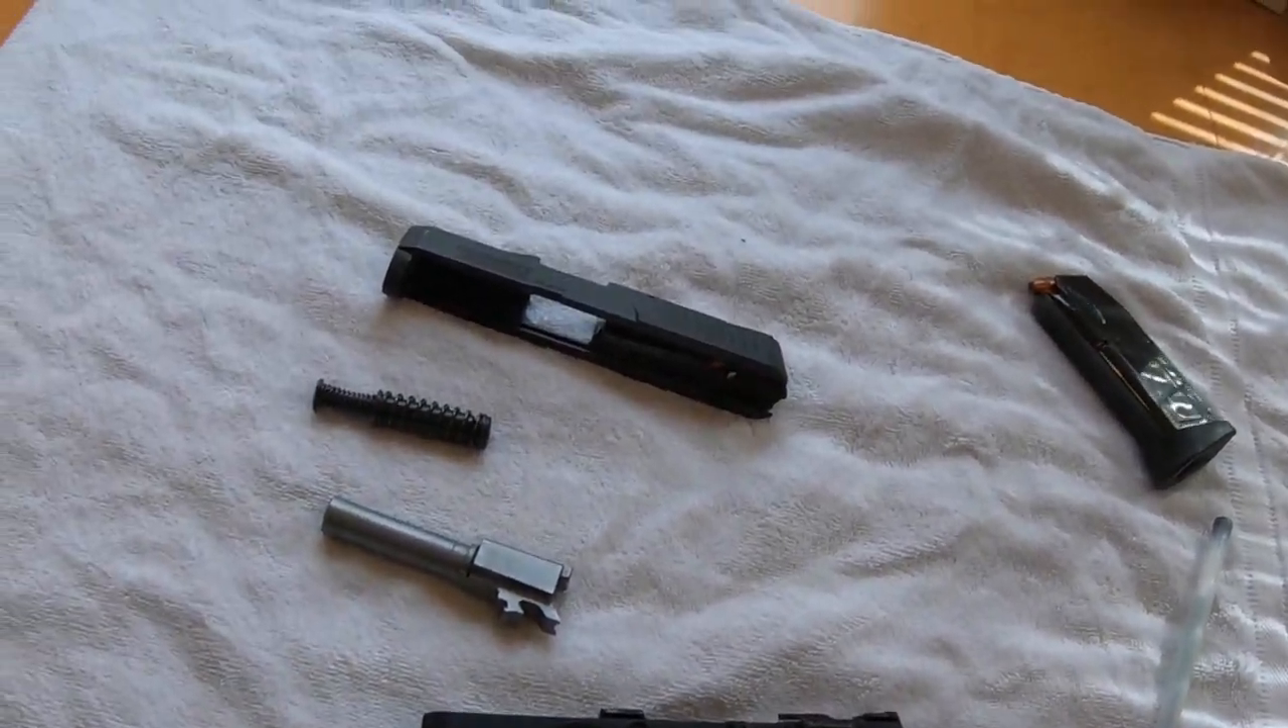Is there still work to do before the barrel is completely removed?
No.